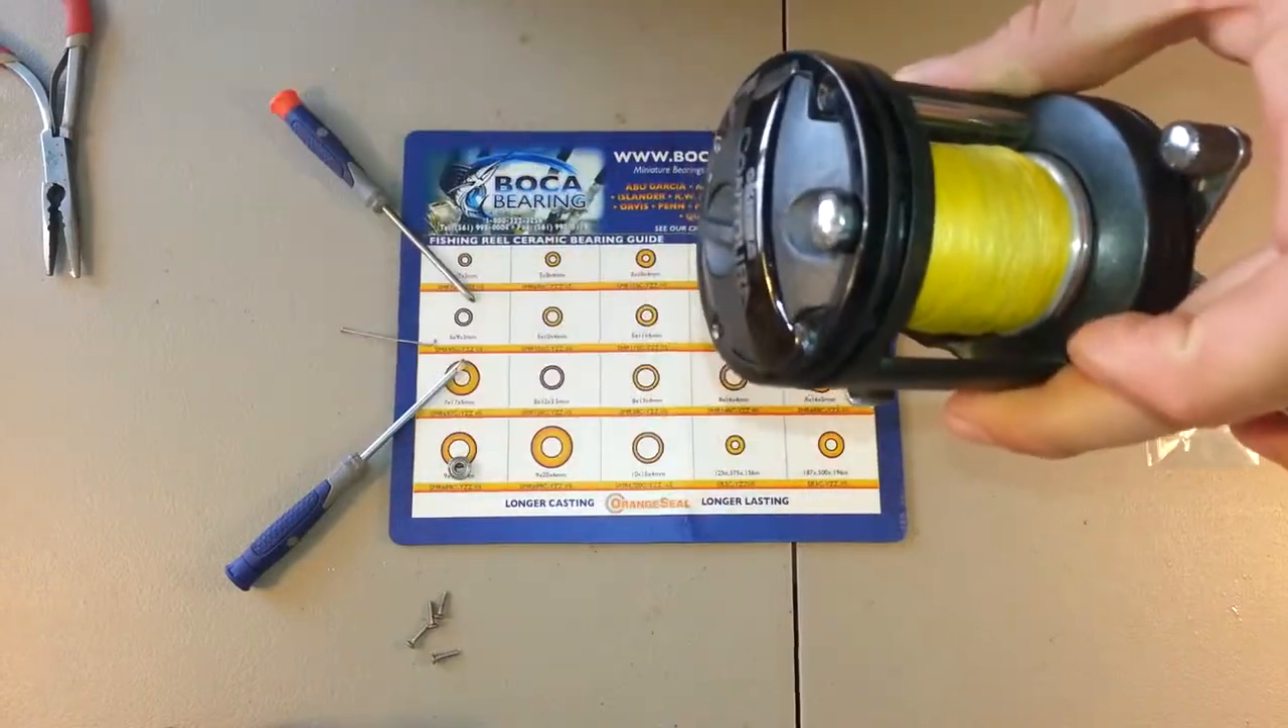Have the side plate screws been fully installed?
No.